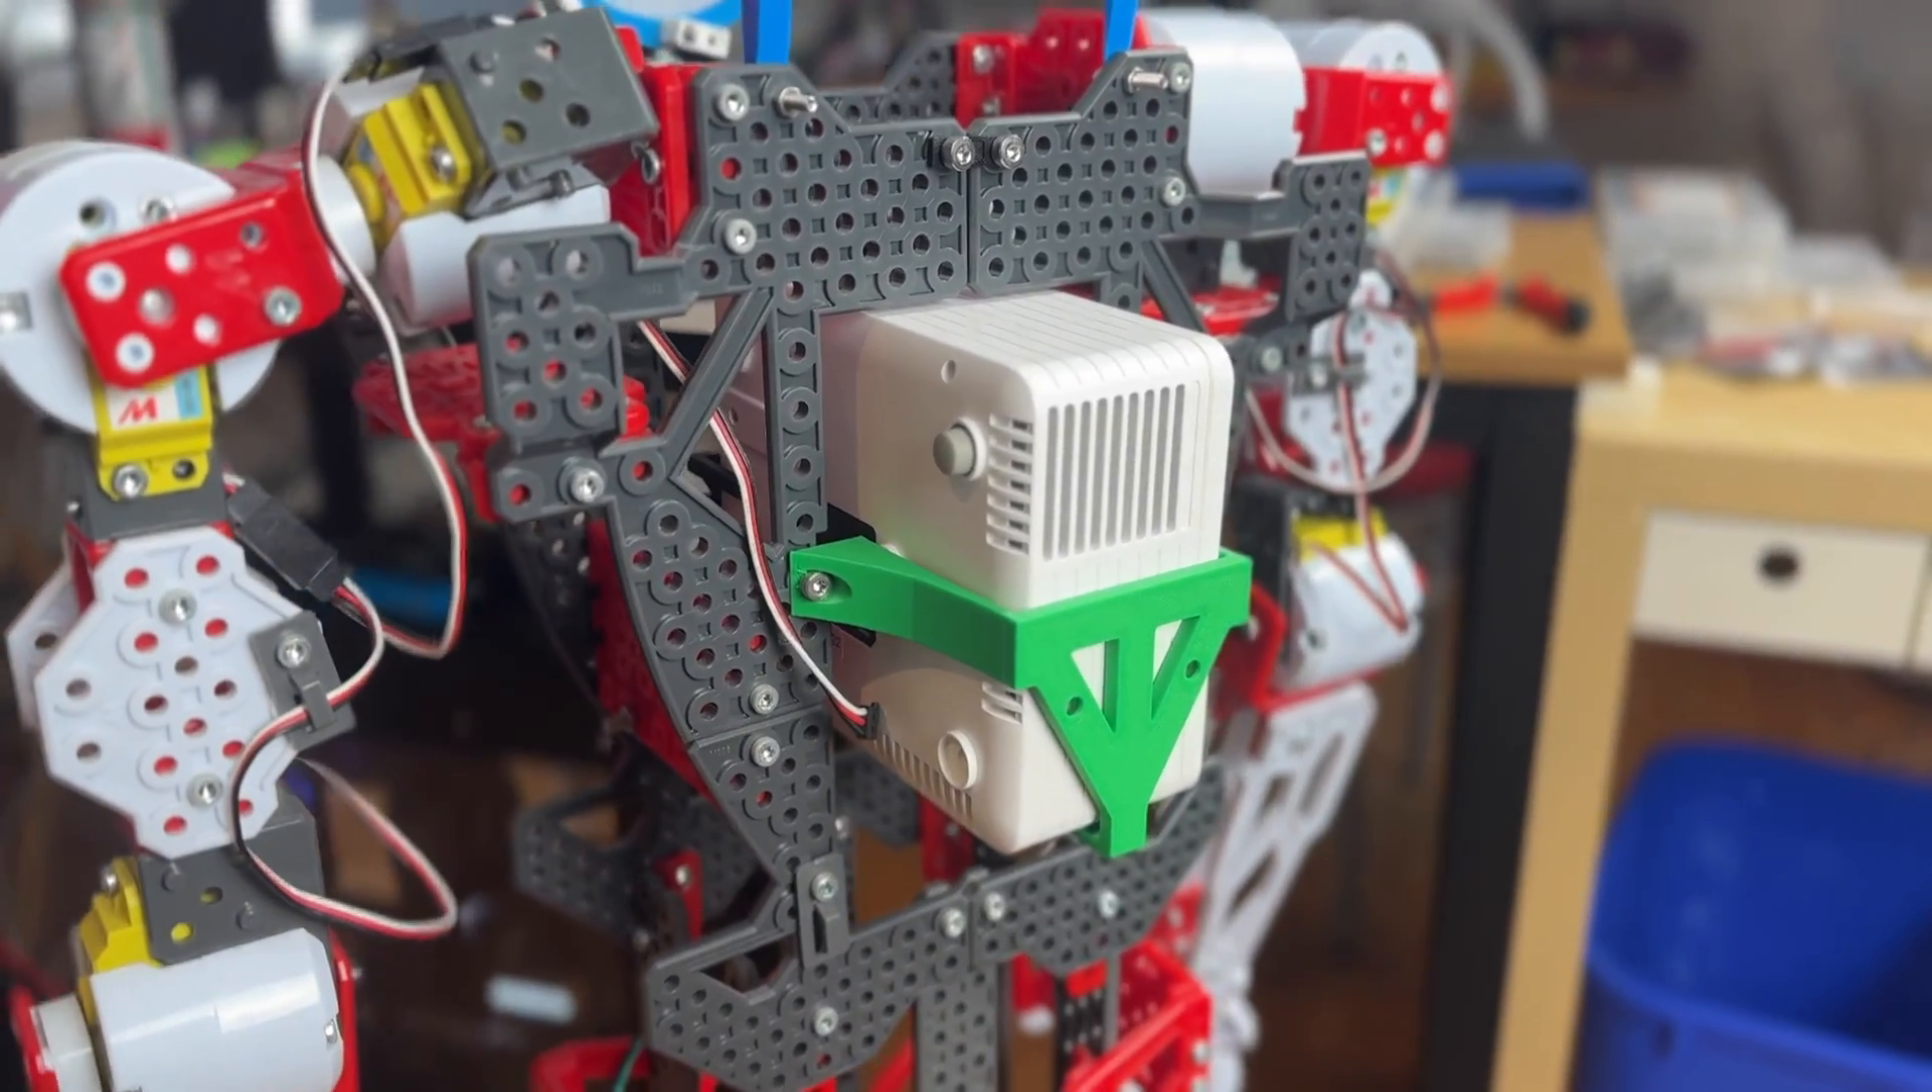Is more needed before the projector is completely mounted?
No.